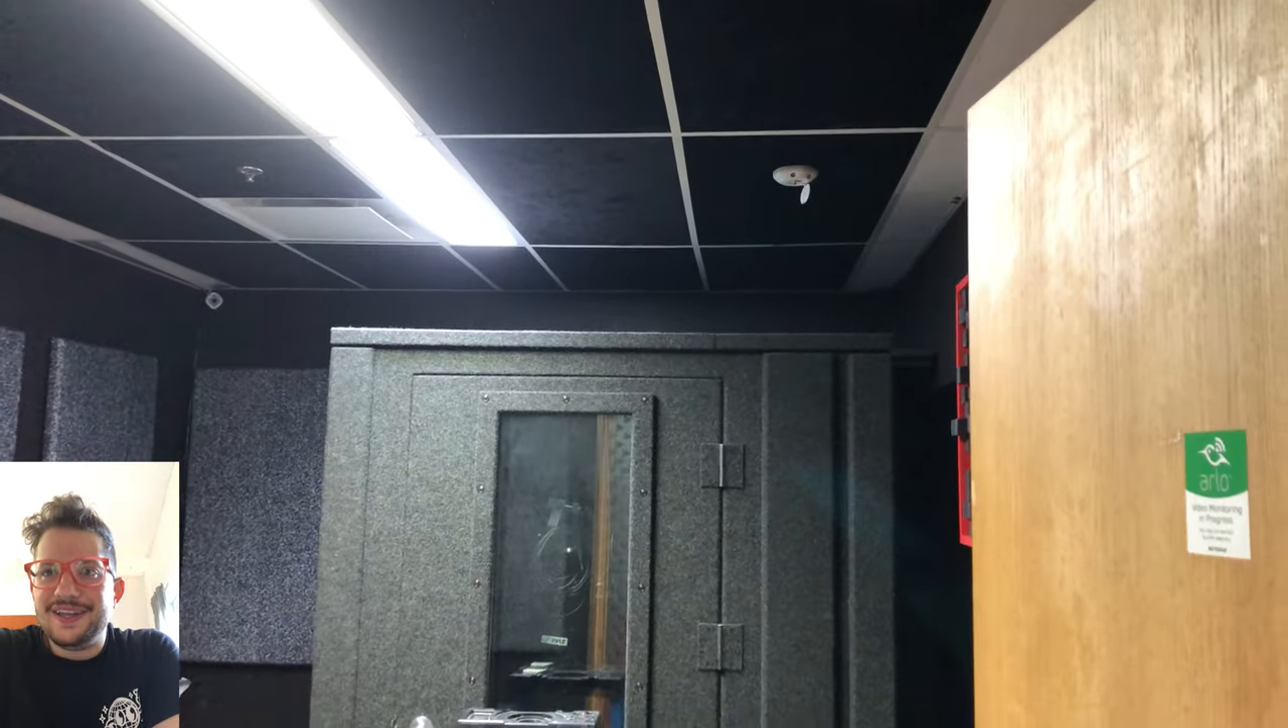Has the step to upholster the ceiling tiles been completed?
Yes.